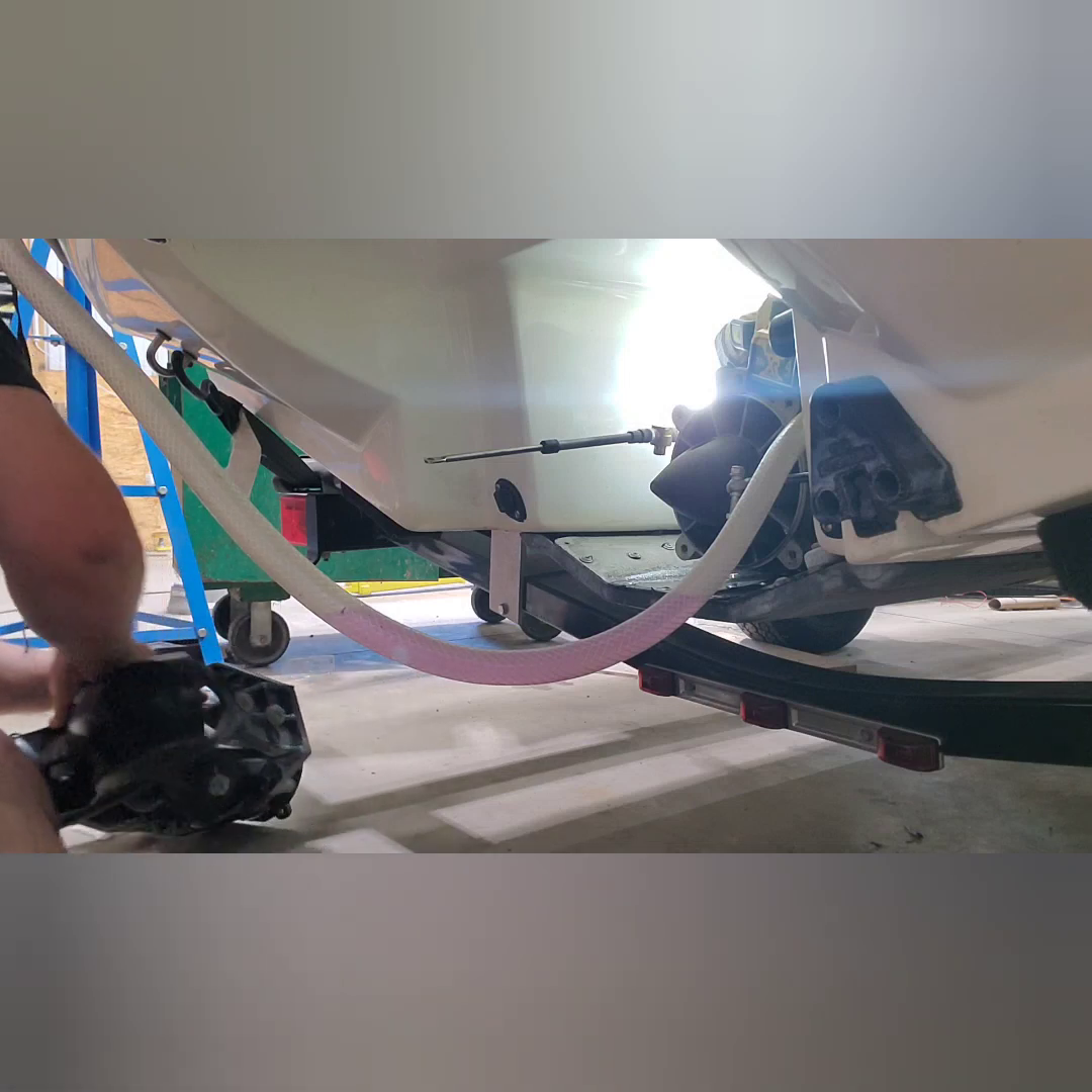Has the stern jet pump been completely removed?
No.